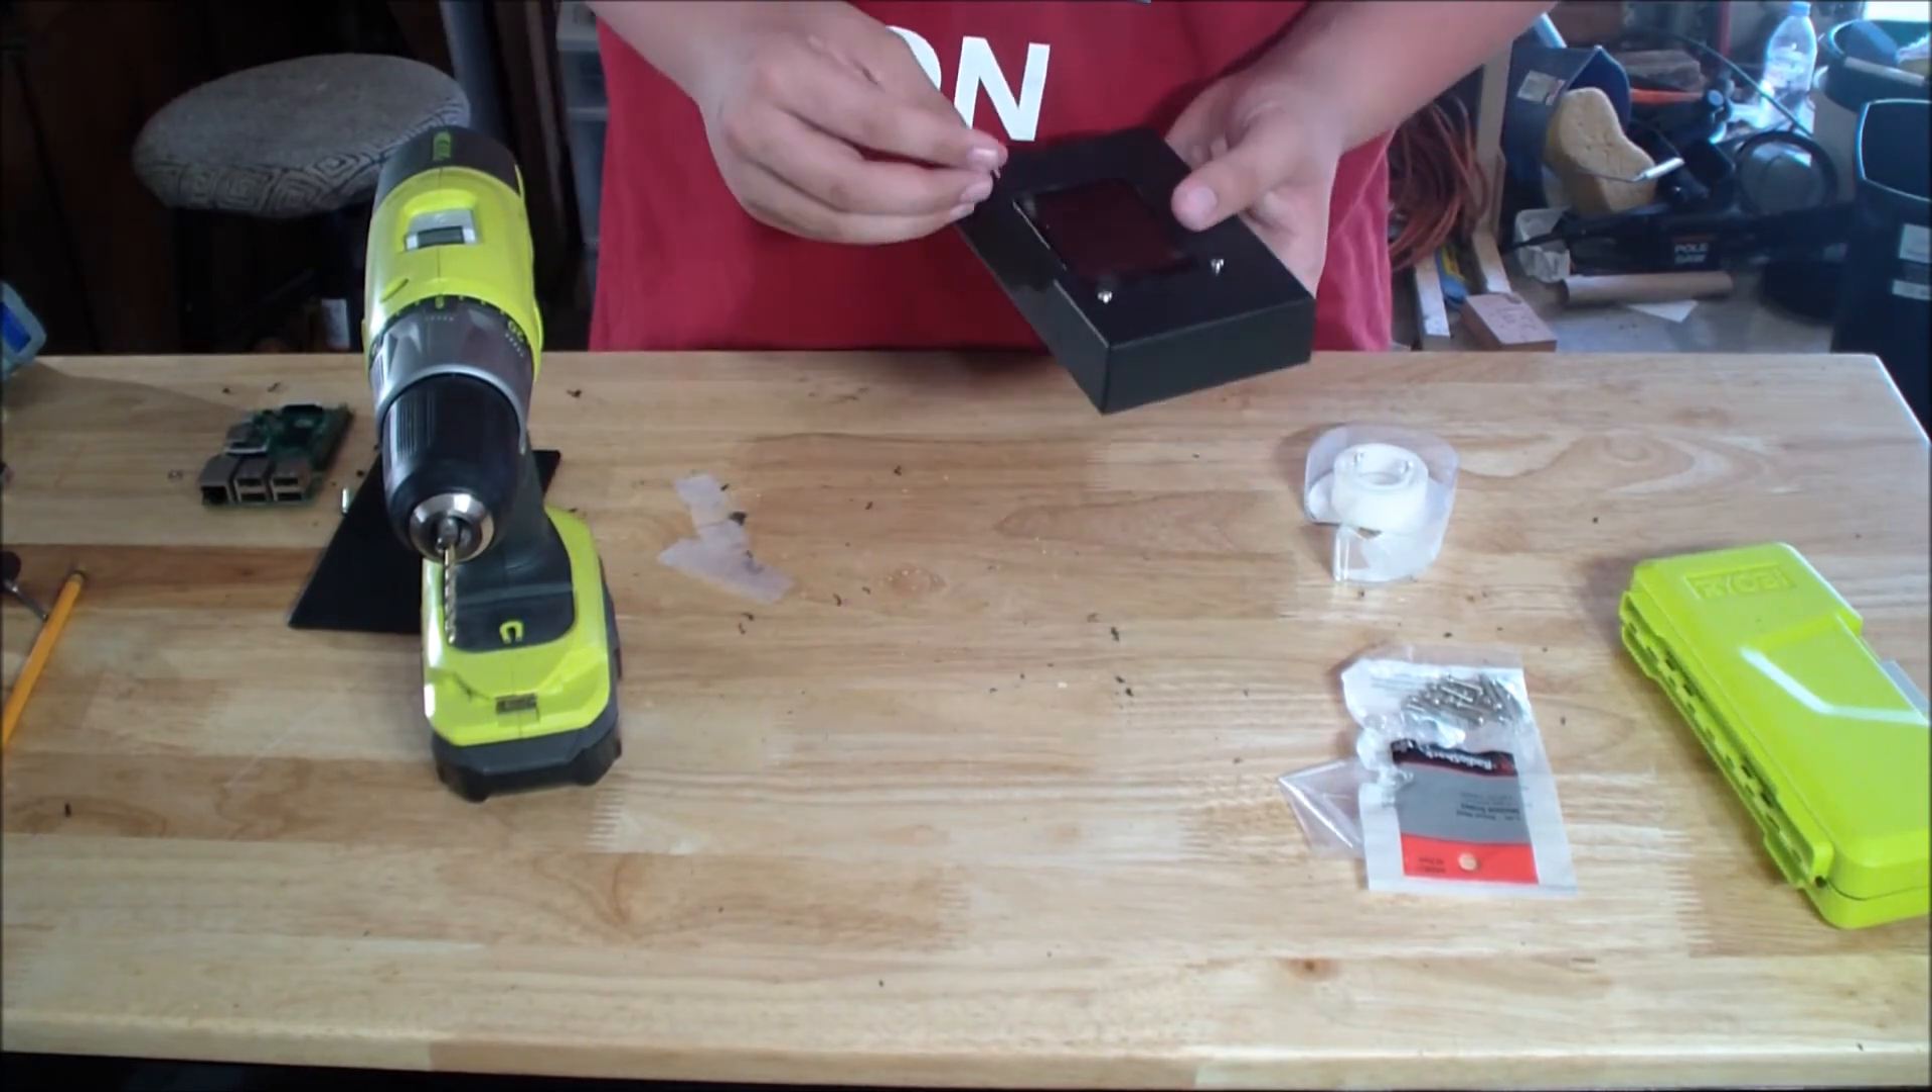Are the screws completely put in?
No.